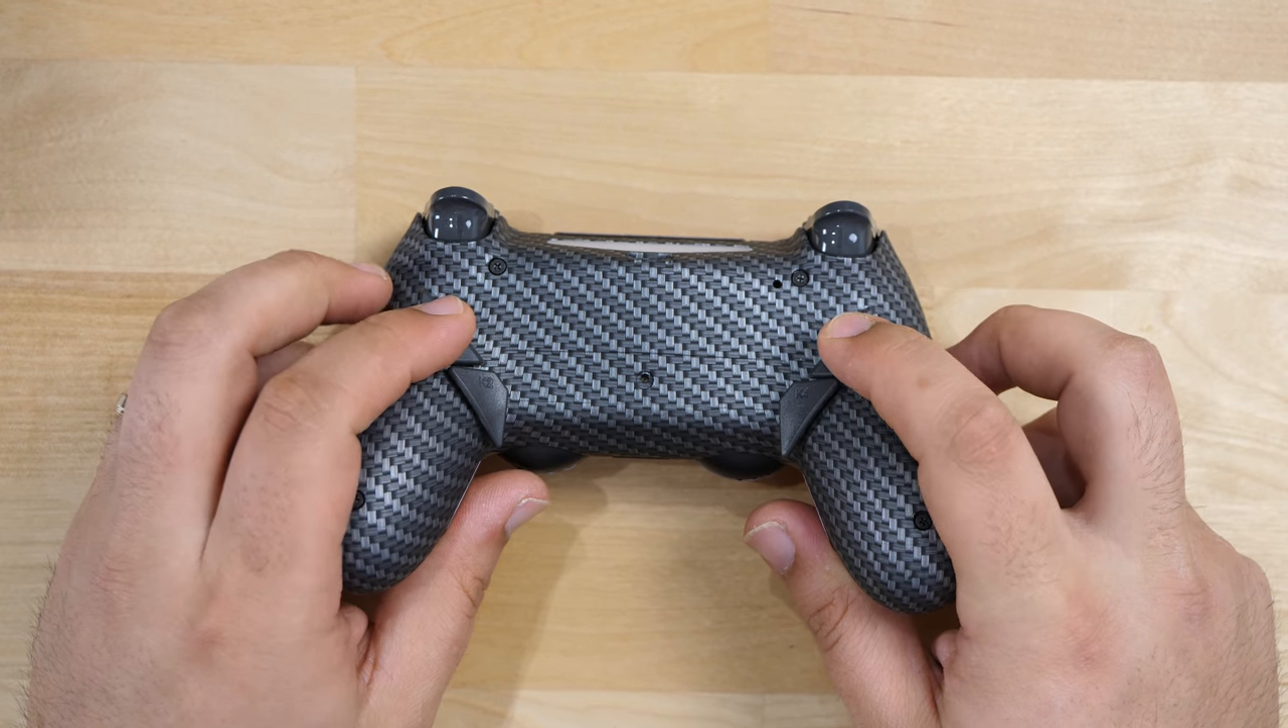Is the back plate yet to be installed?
No.